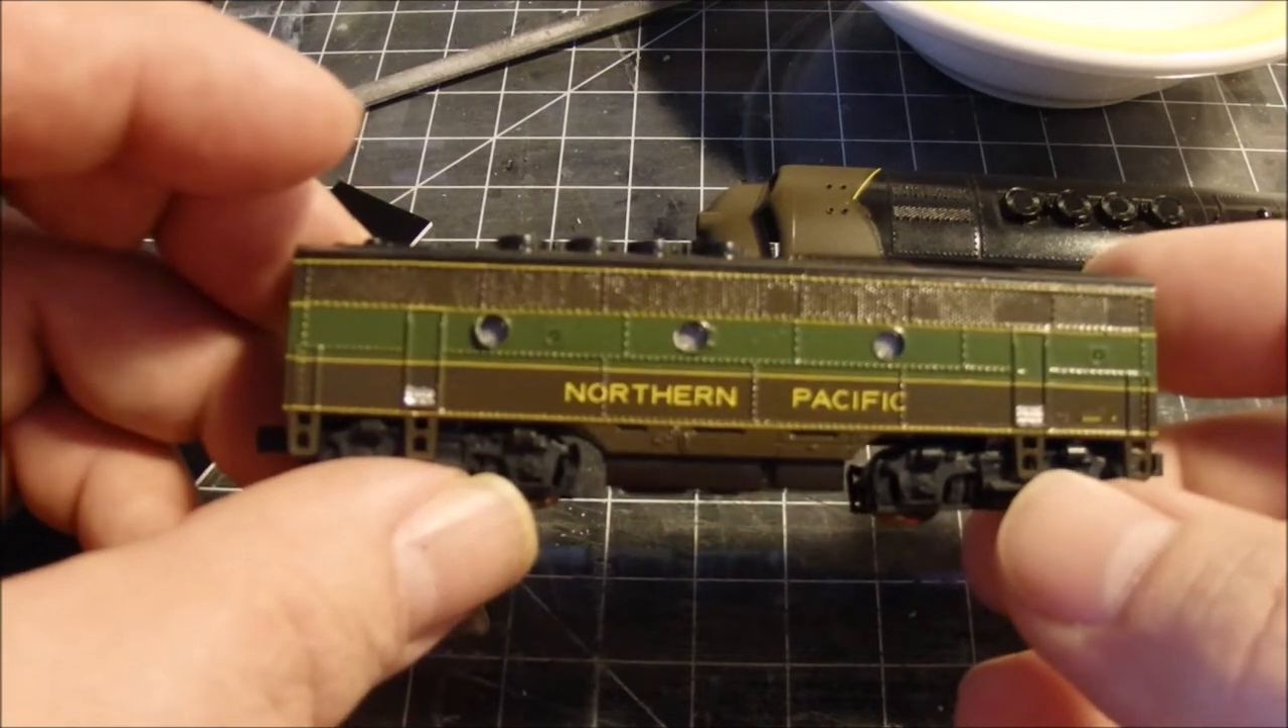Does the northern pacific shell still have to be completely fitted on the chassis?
No.